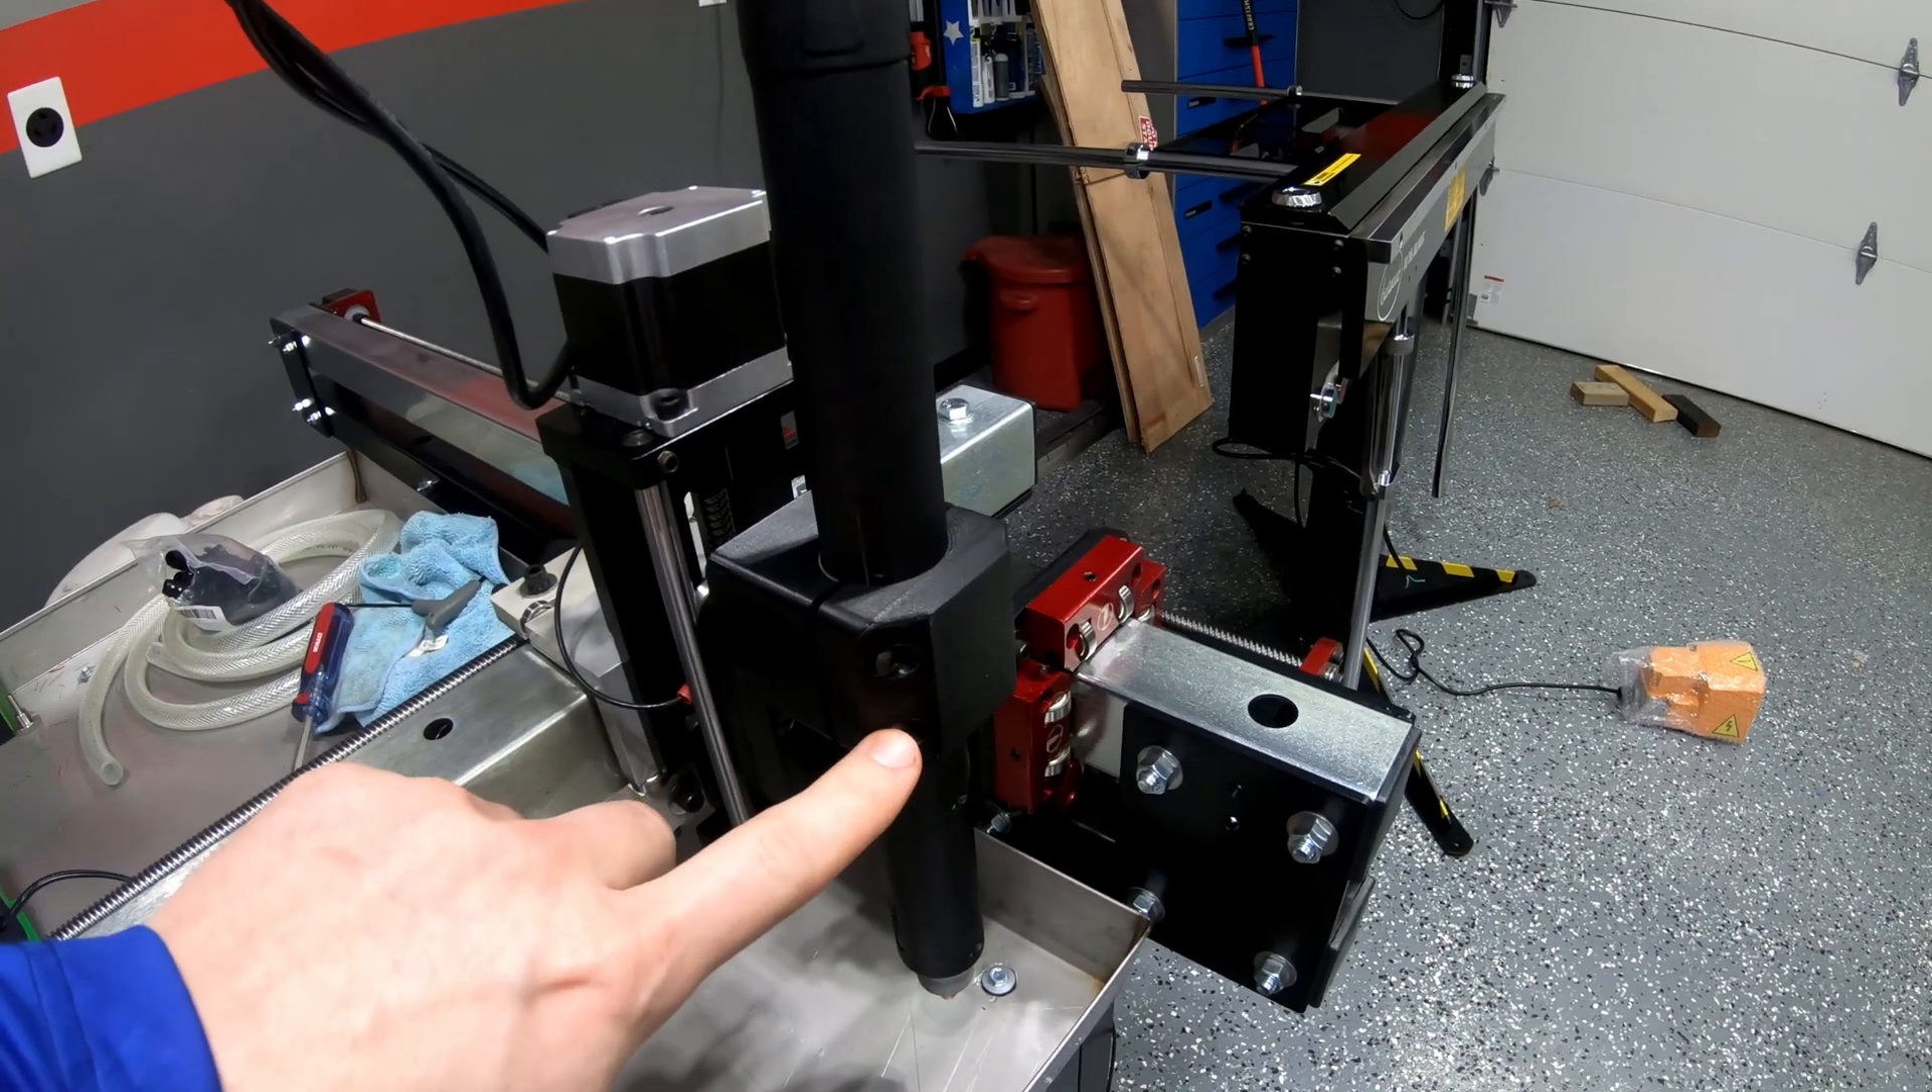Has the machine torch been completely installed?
Yes.